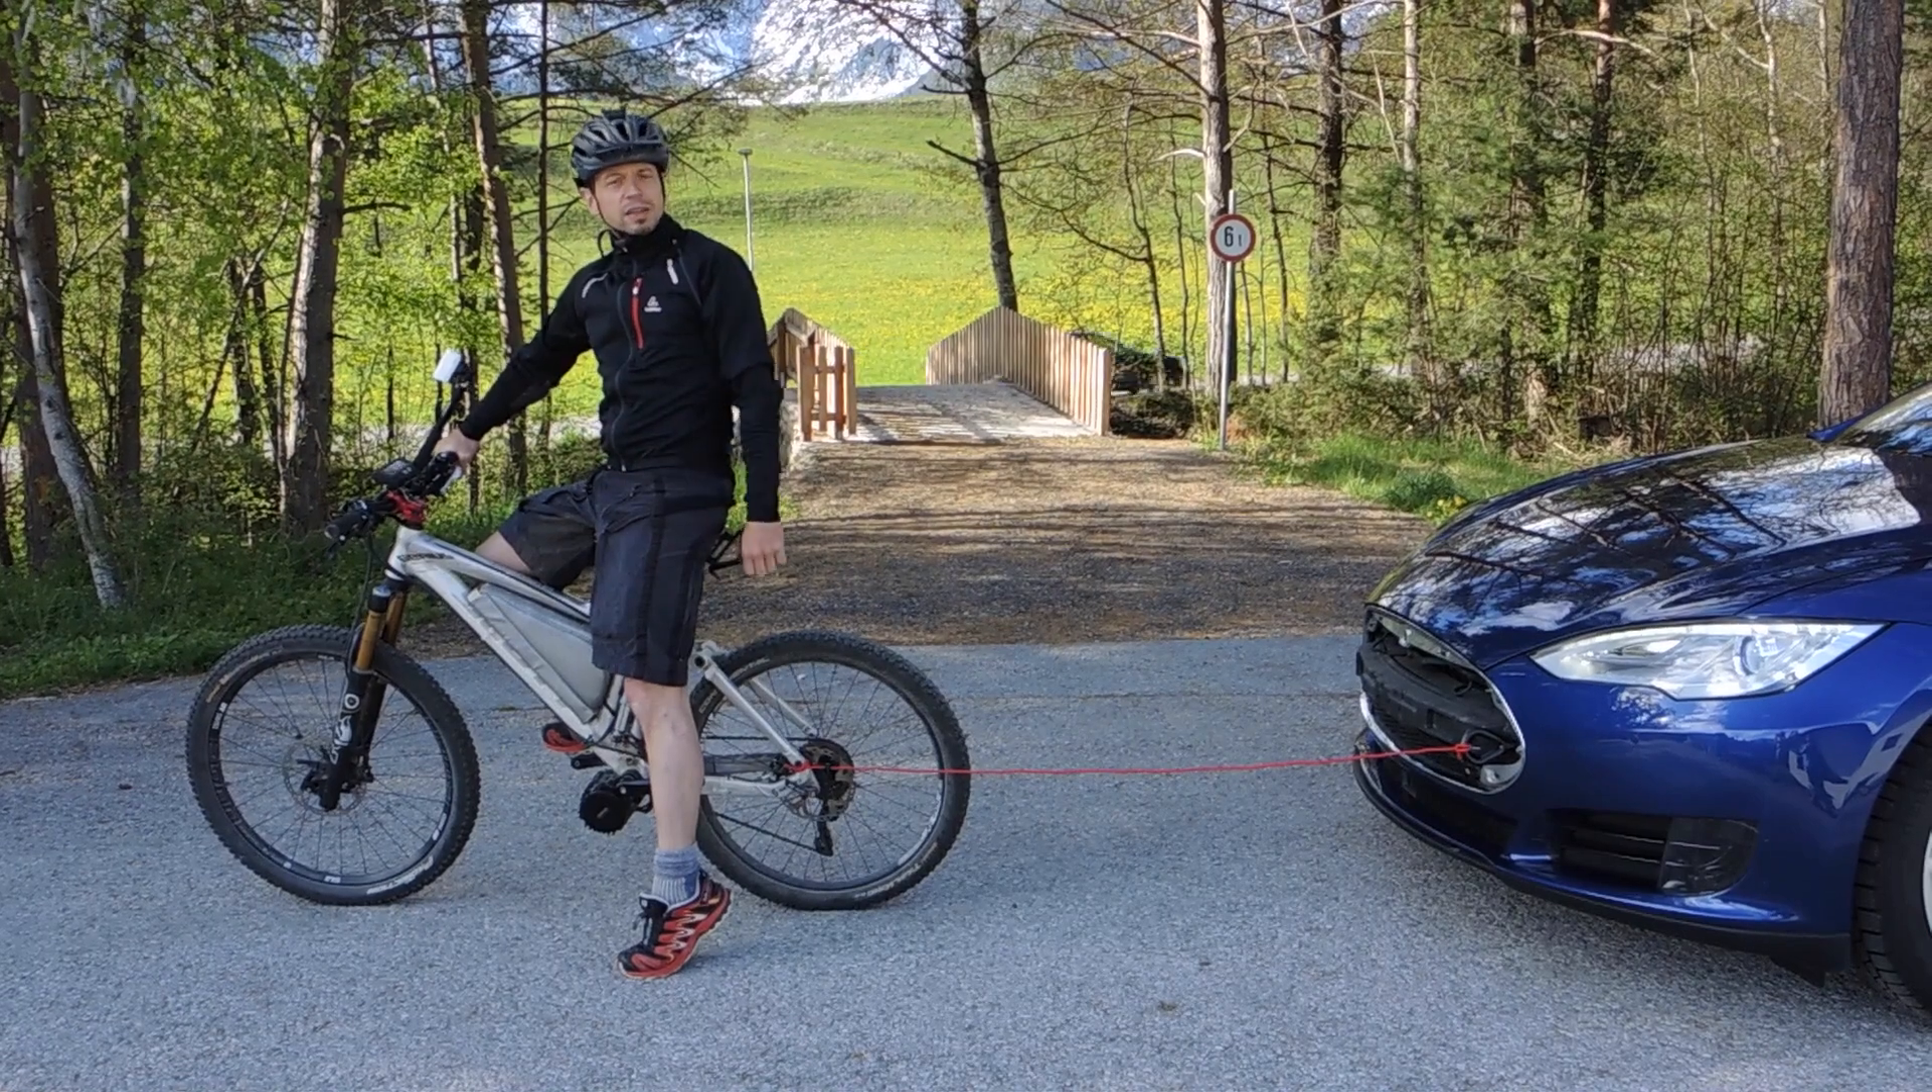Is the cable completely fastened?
Yes.